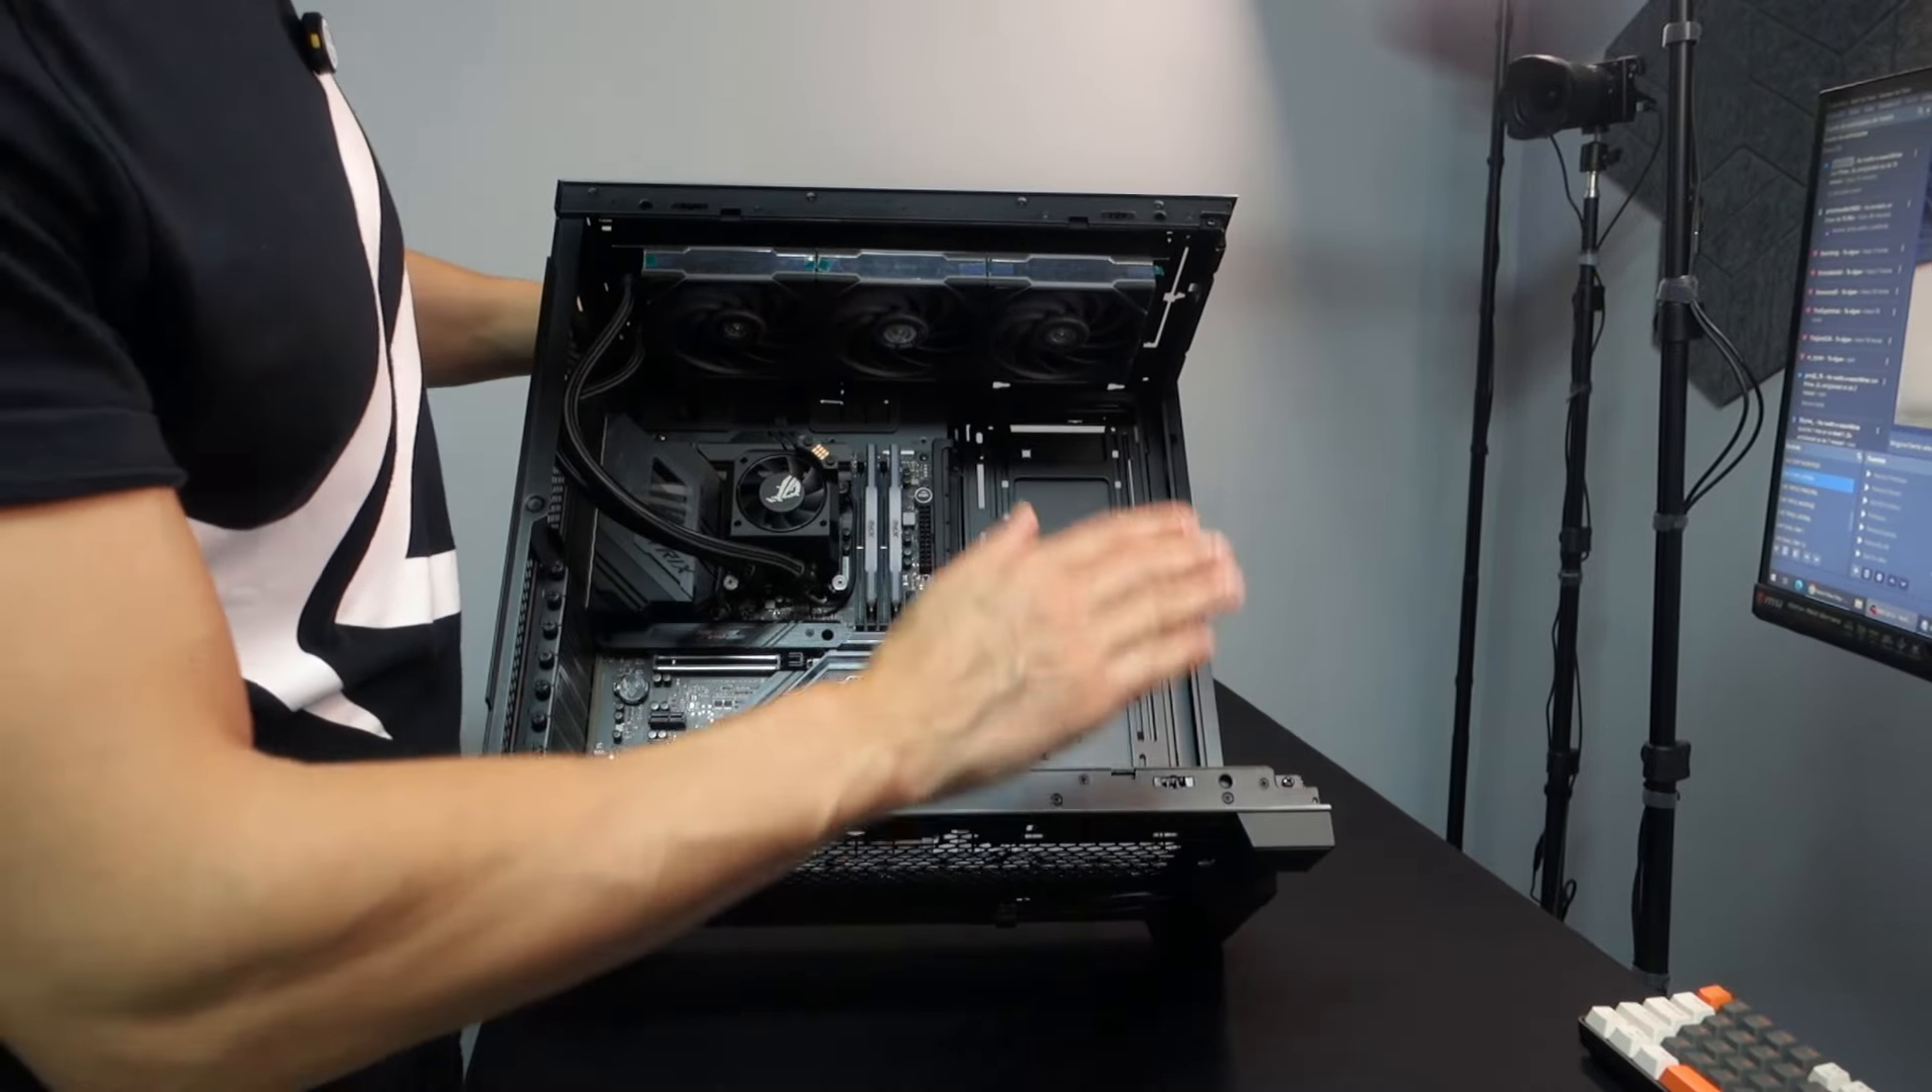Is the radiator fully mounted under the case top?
Yes.